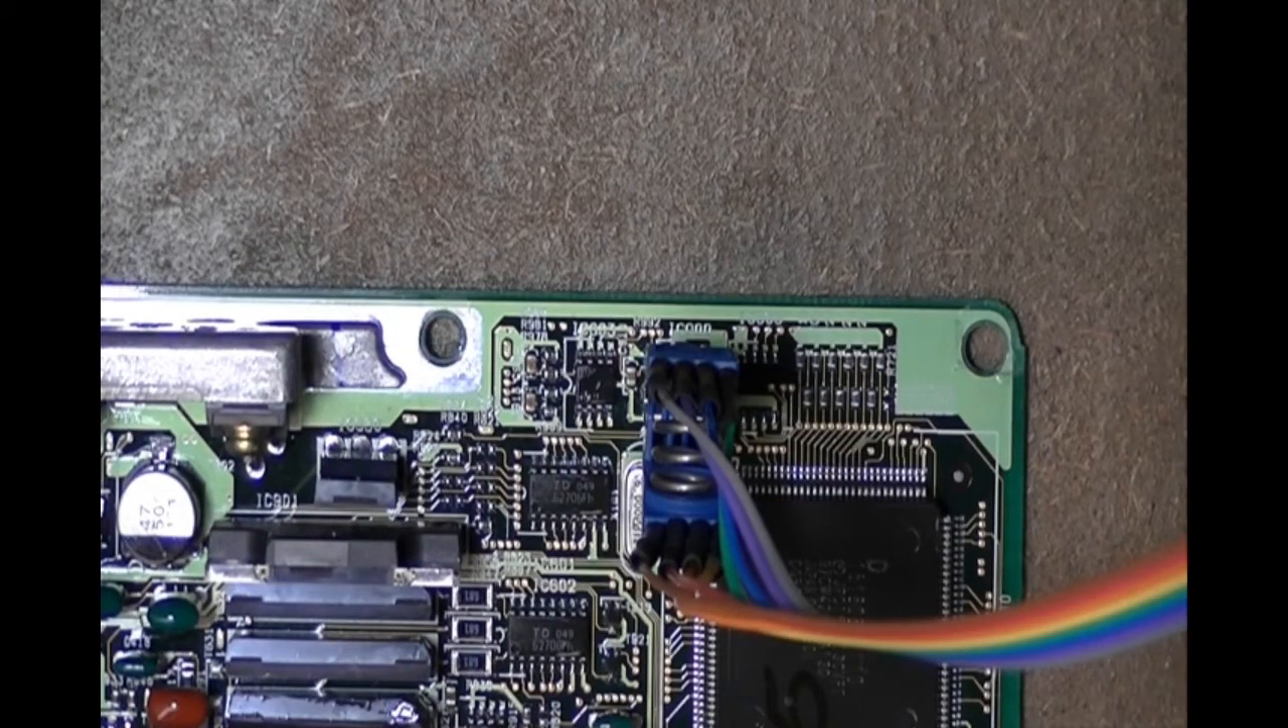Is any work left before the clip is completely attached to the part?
No.